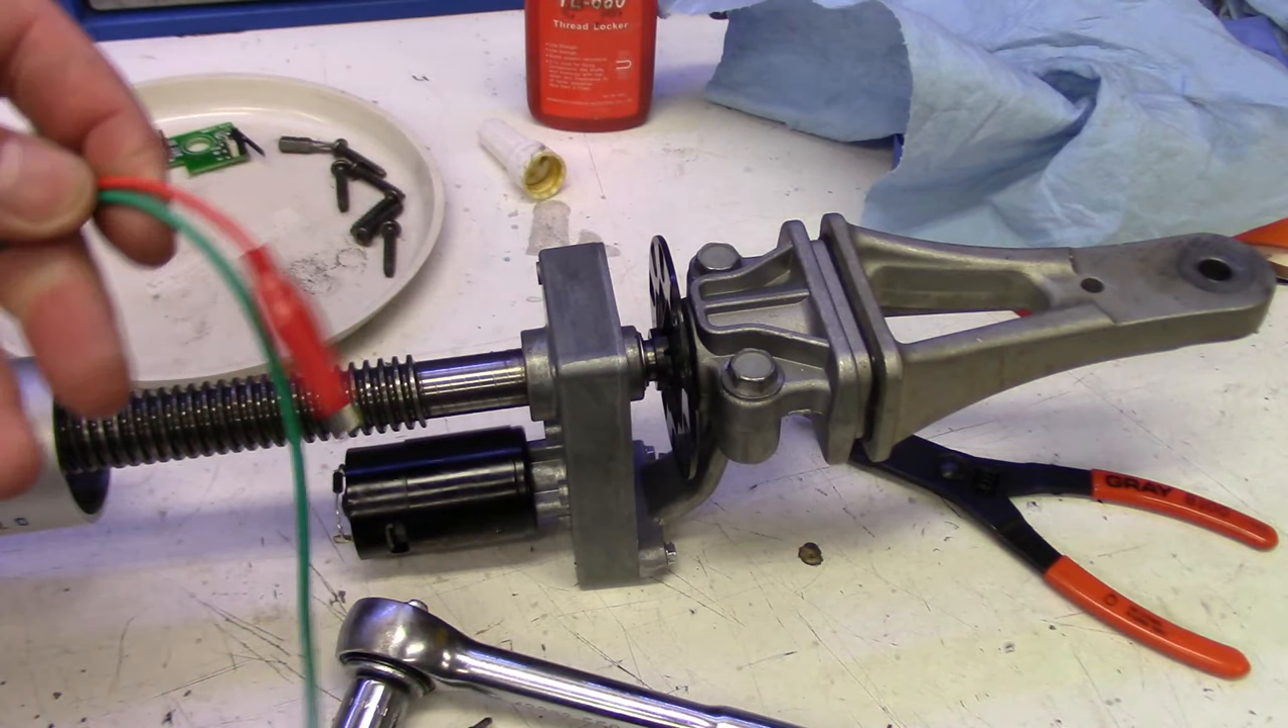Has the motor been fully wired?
No.